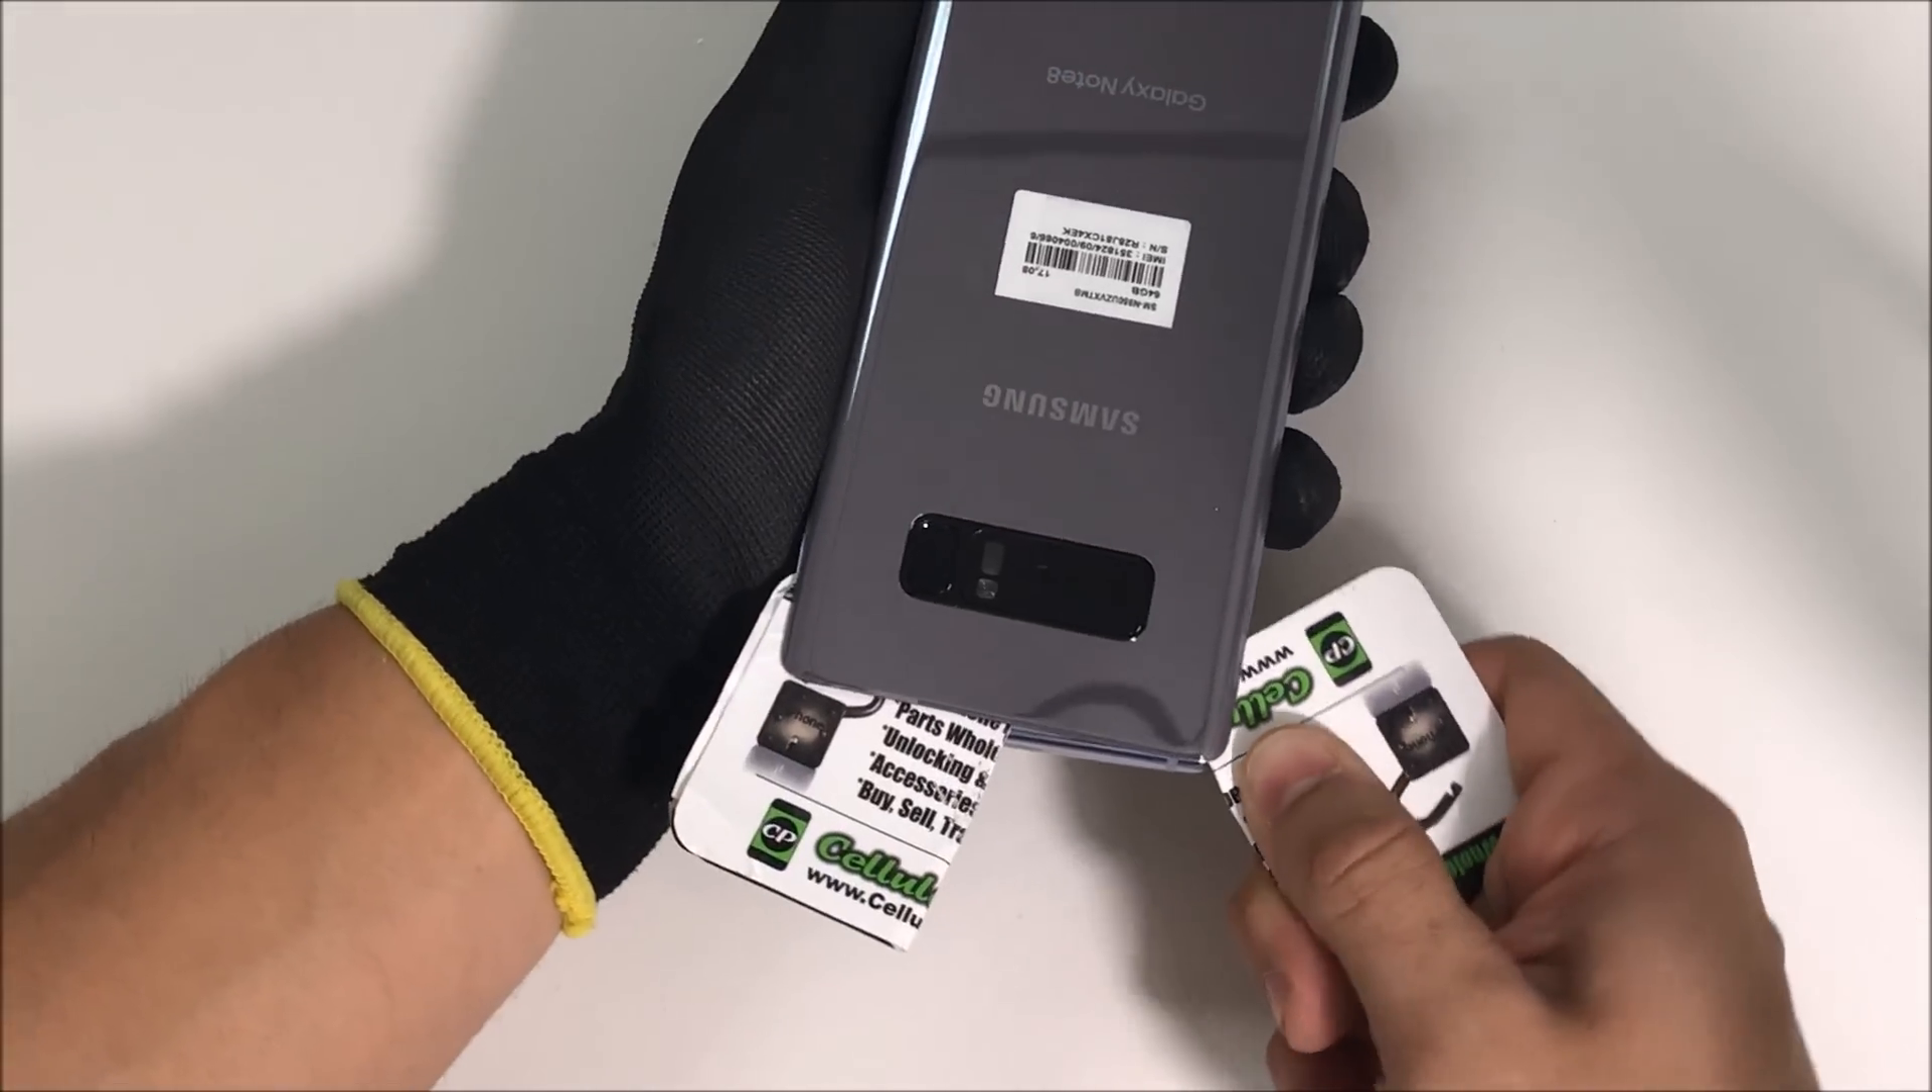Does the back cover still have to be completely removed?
Yes.